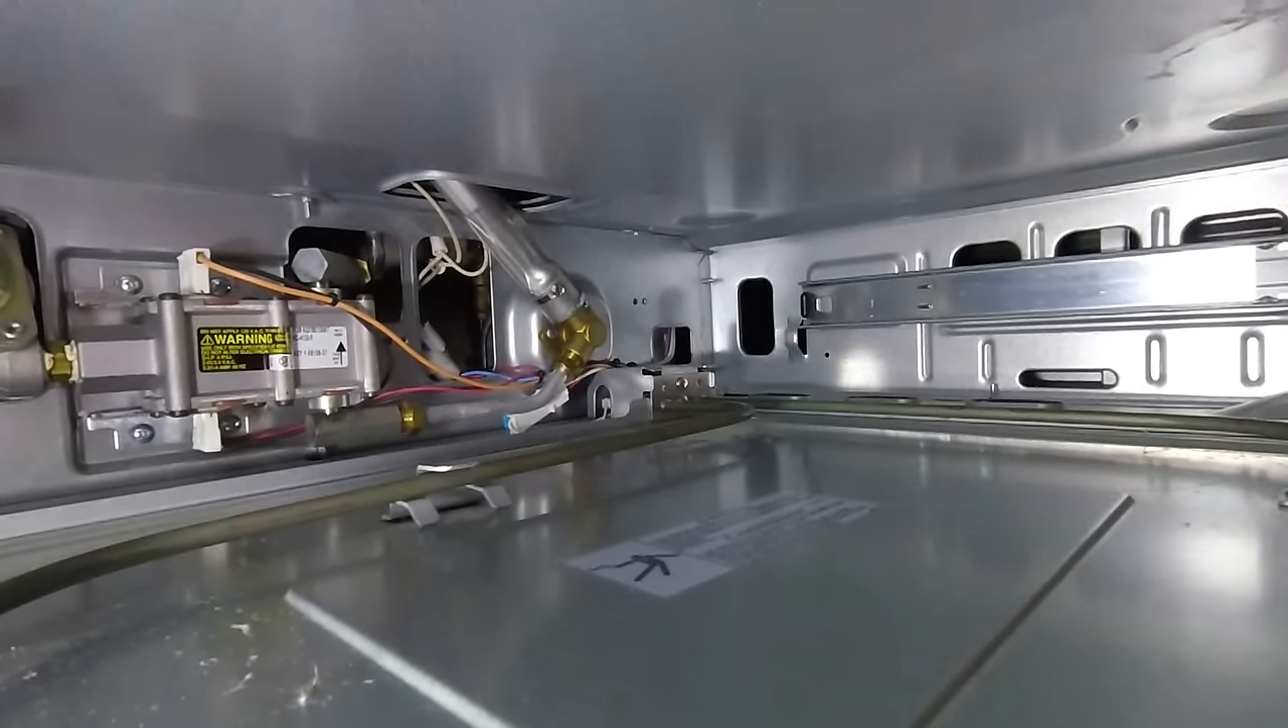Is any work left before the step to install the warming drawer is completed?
Yes.